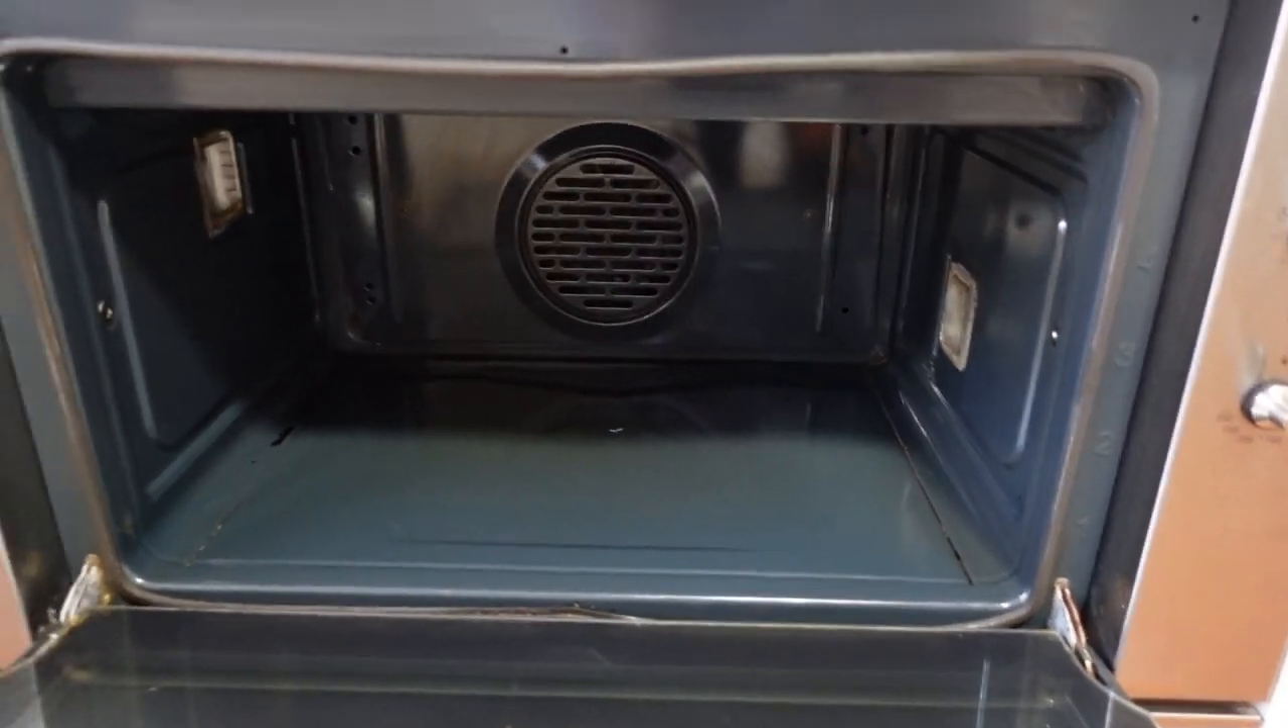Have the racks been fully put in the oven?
No.